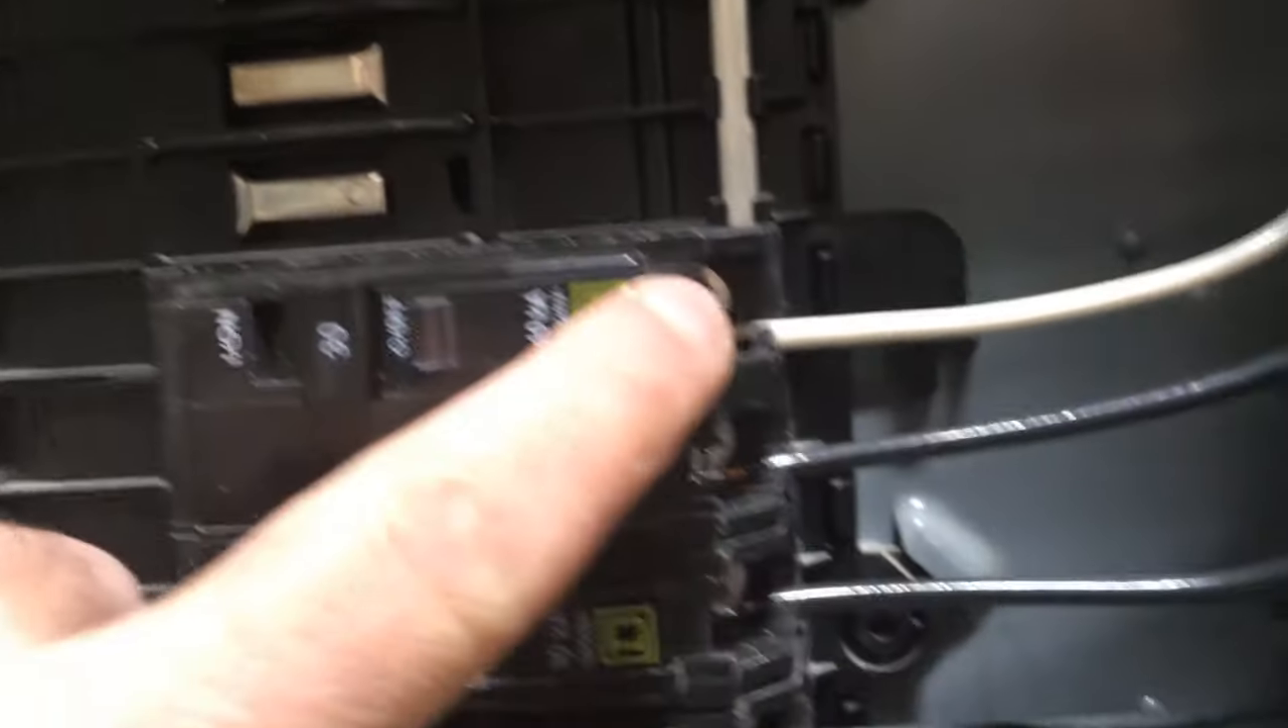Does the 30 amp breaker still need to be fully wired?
No.